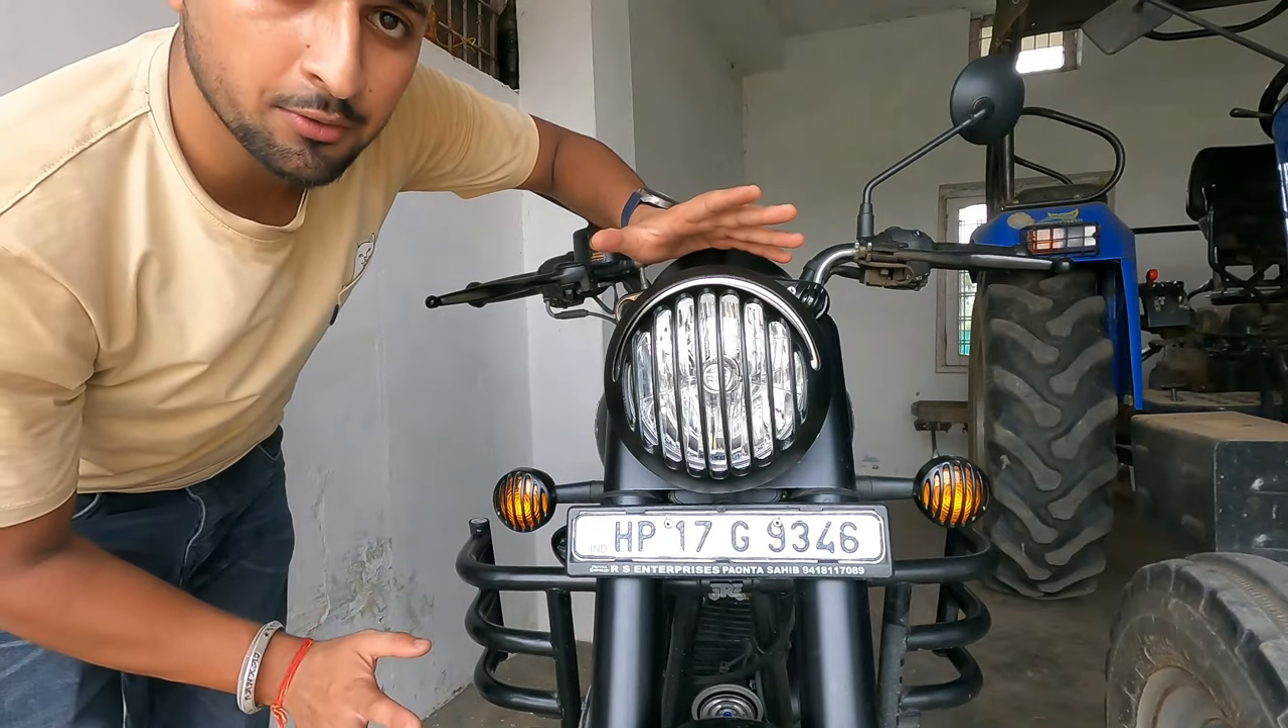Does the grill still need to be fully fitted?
No.